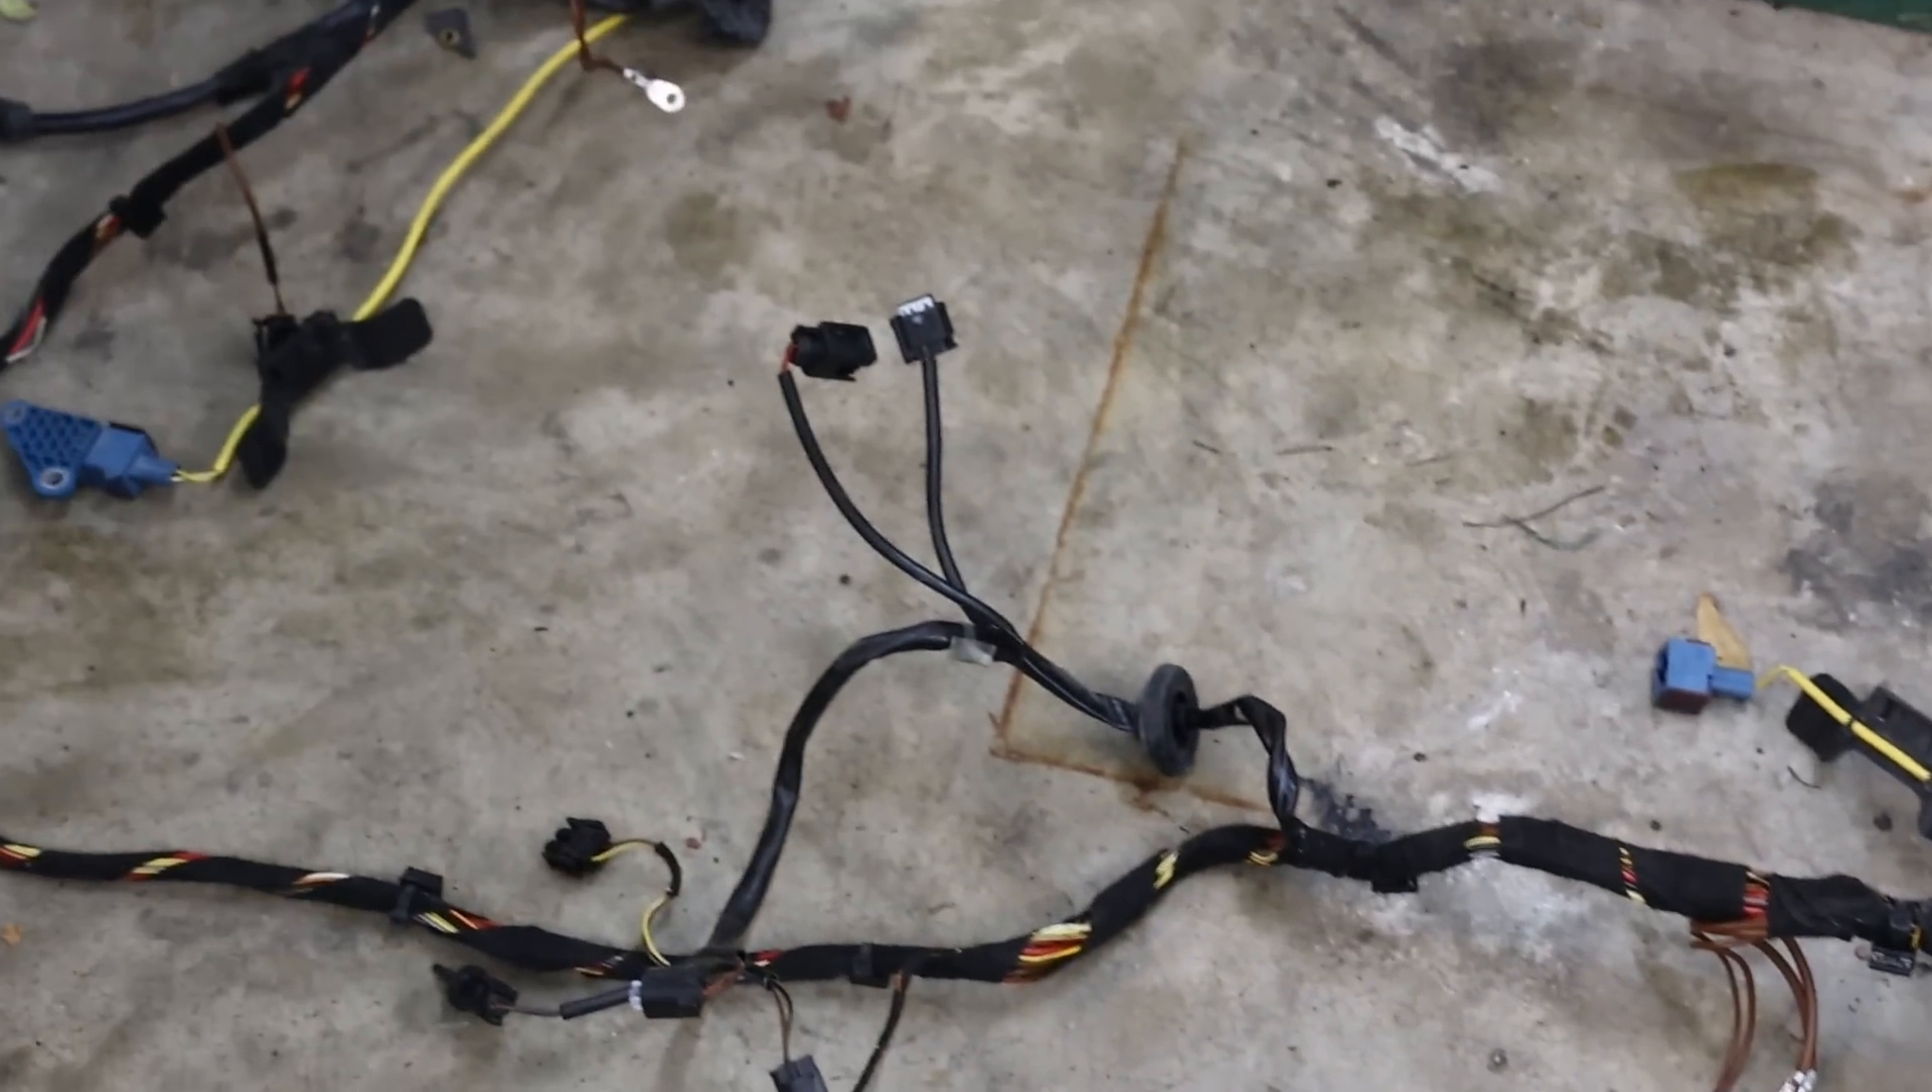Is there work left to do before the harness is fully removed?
No.